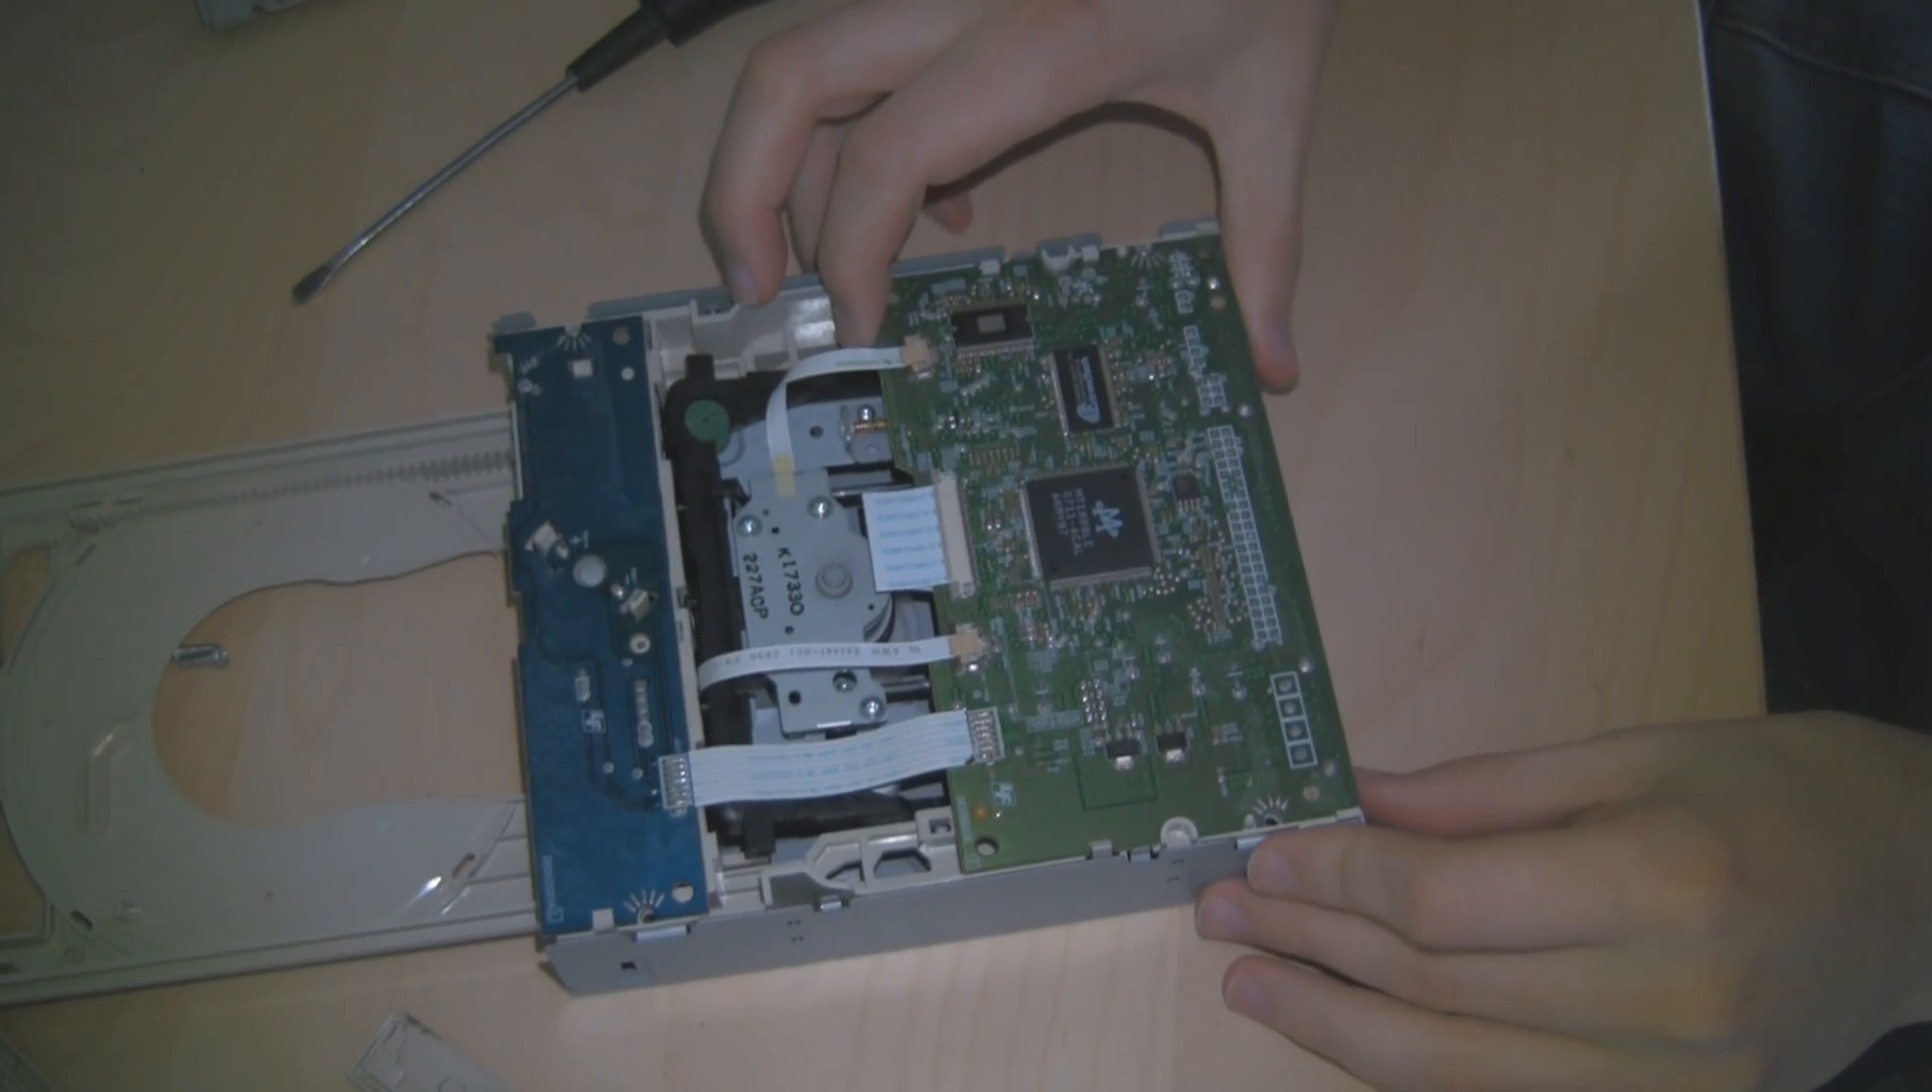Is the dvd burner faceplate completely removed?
Yes.